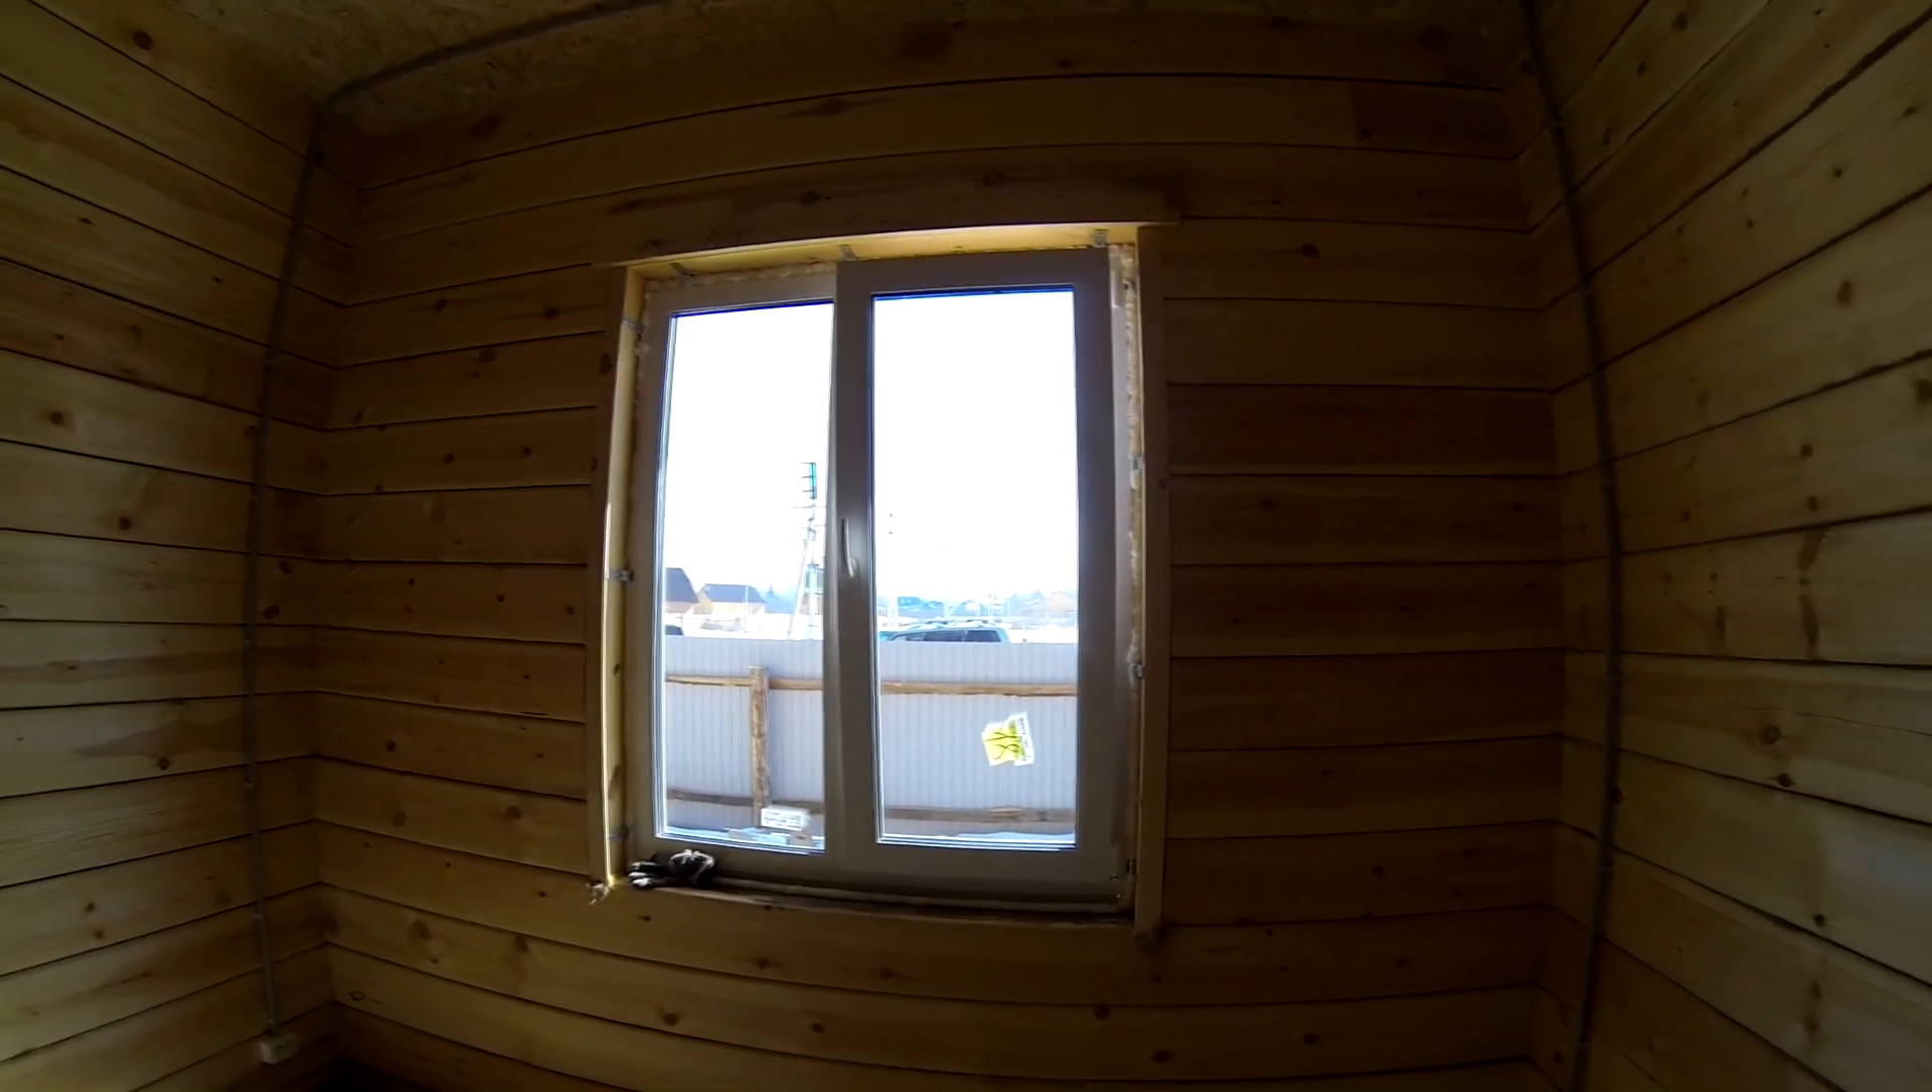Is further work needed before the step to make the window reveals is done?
Yes.